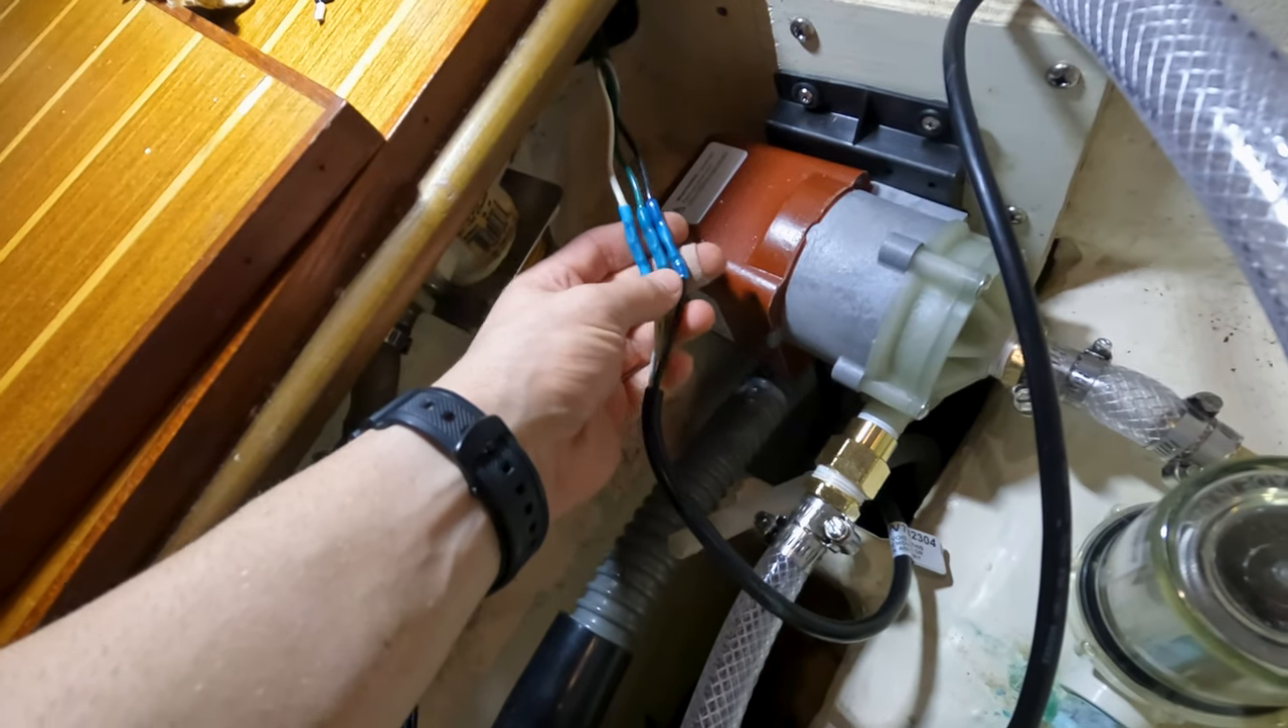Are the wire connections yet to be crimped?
No.